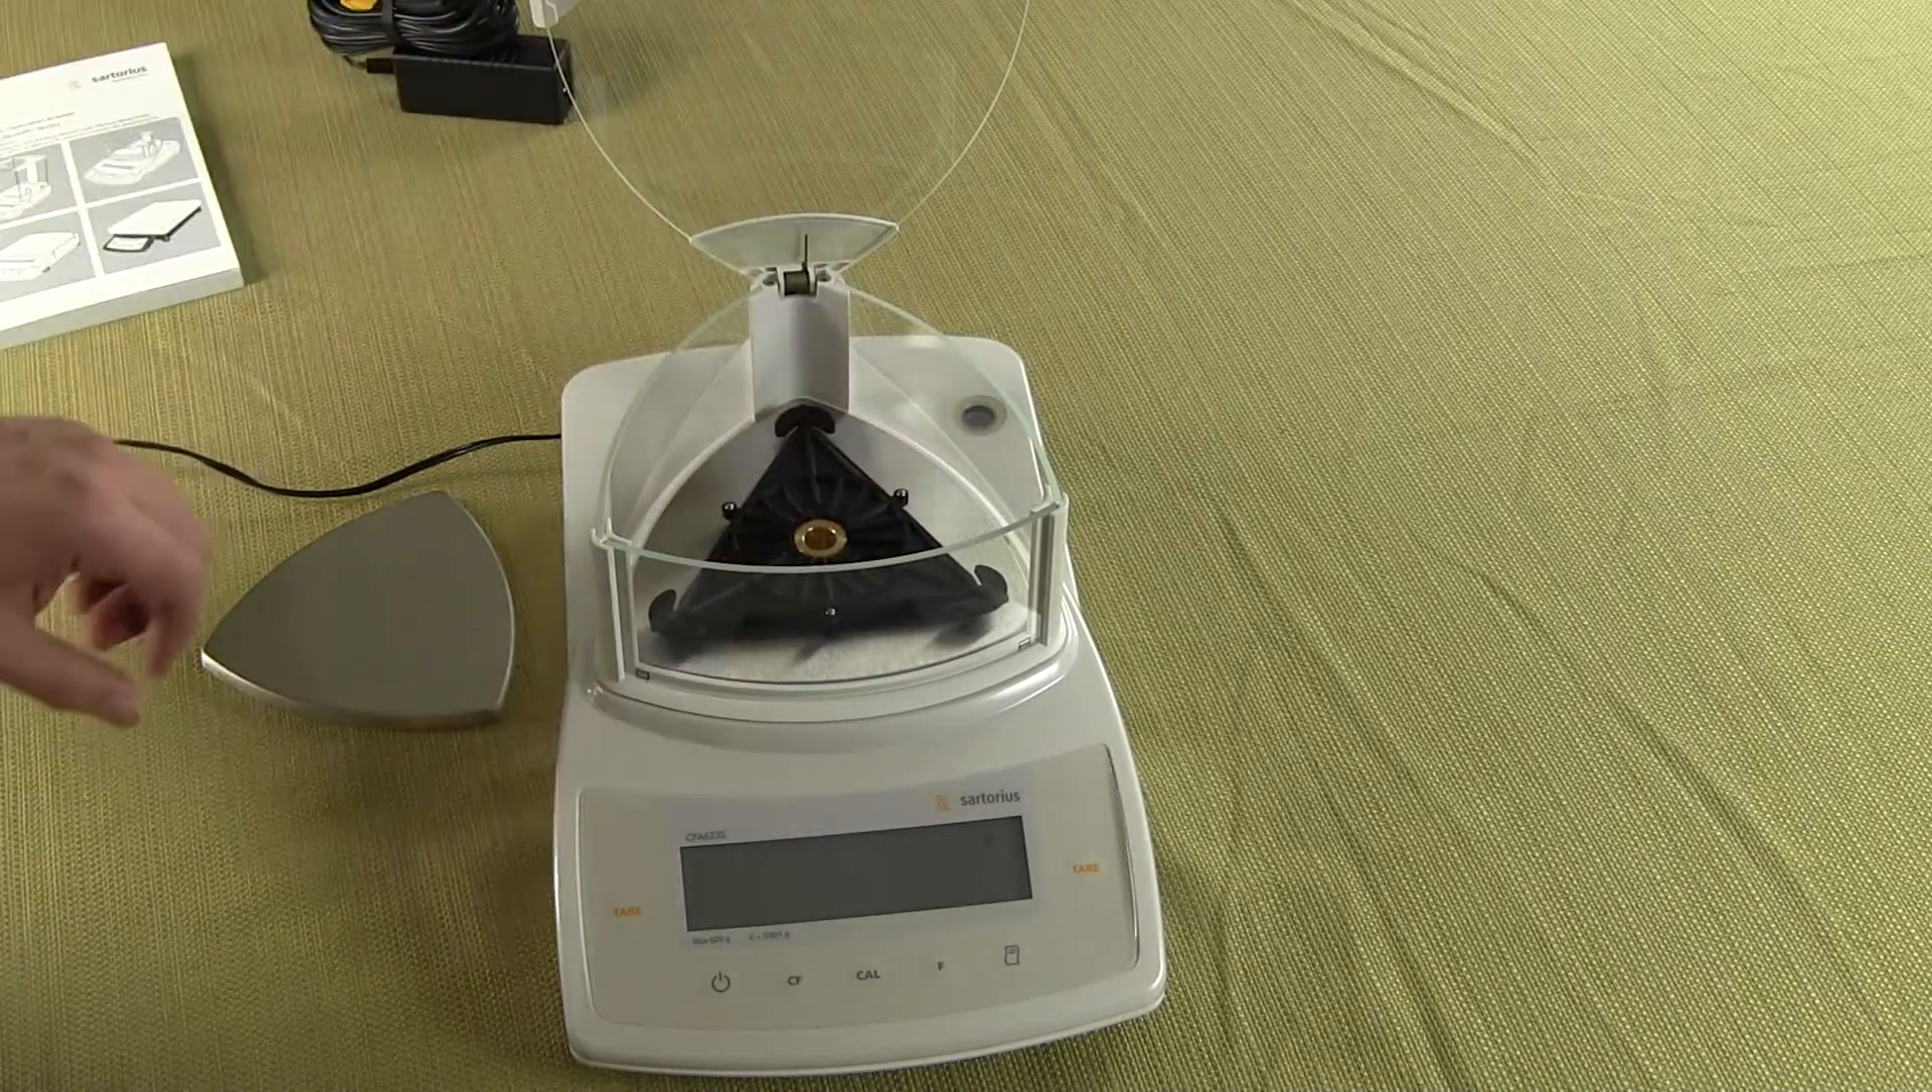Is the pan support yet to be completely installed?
No.